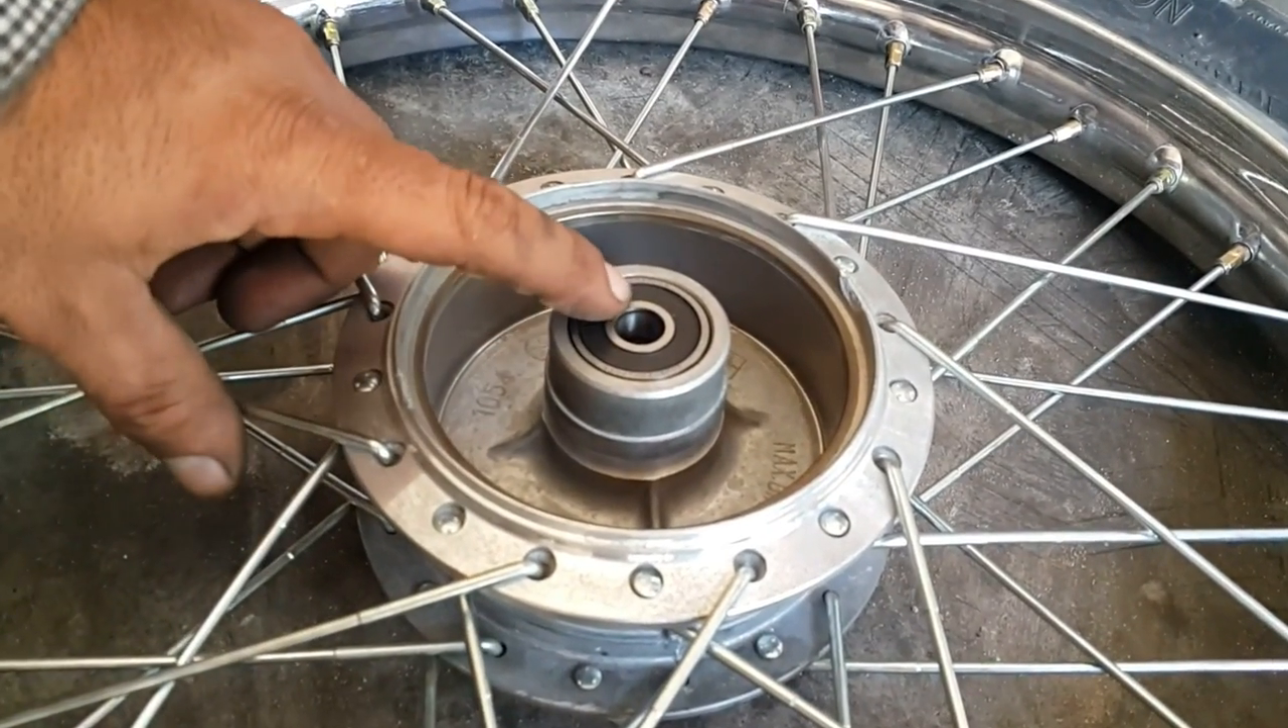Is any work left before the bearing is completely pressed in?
No.